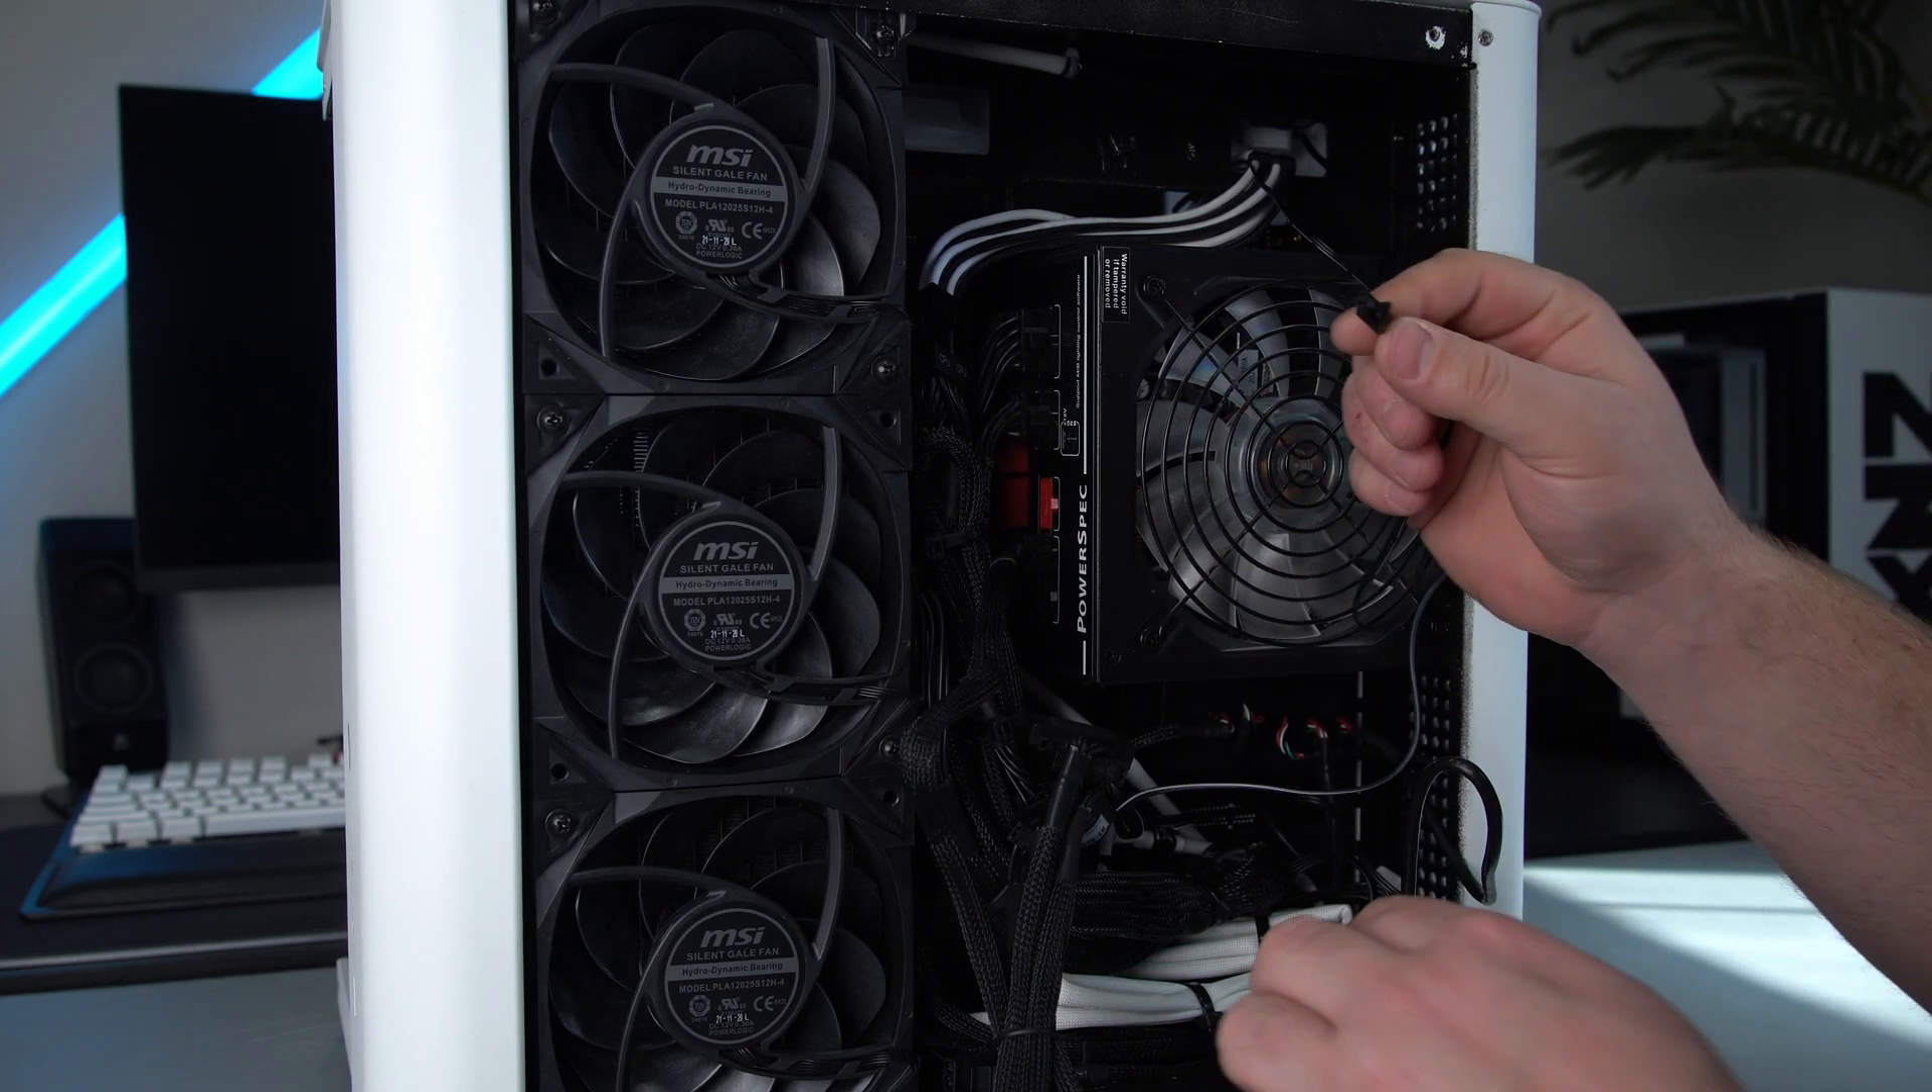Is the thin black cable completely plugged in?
No.